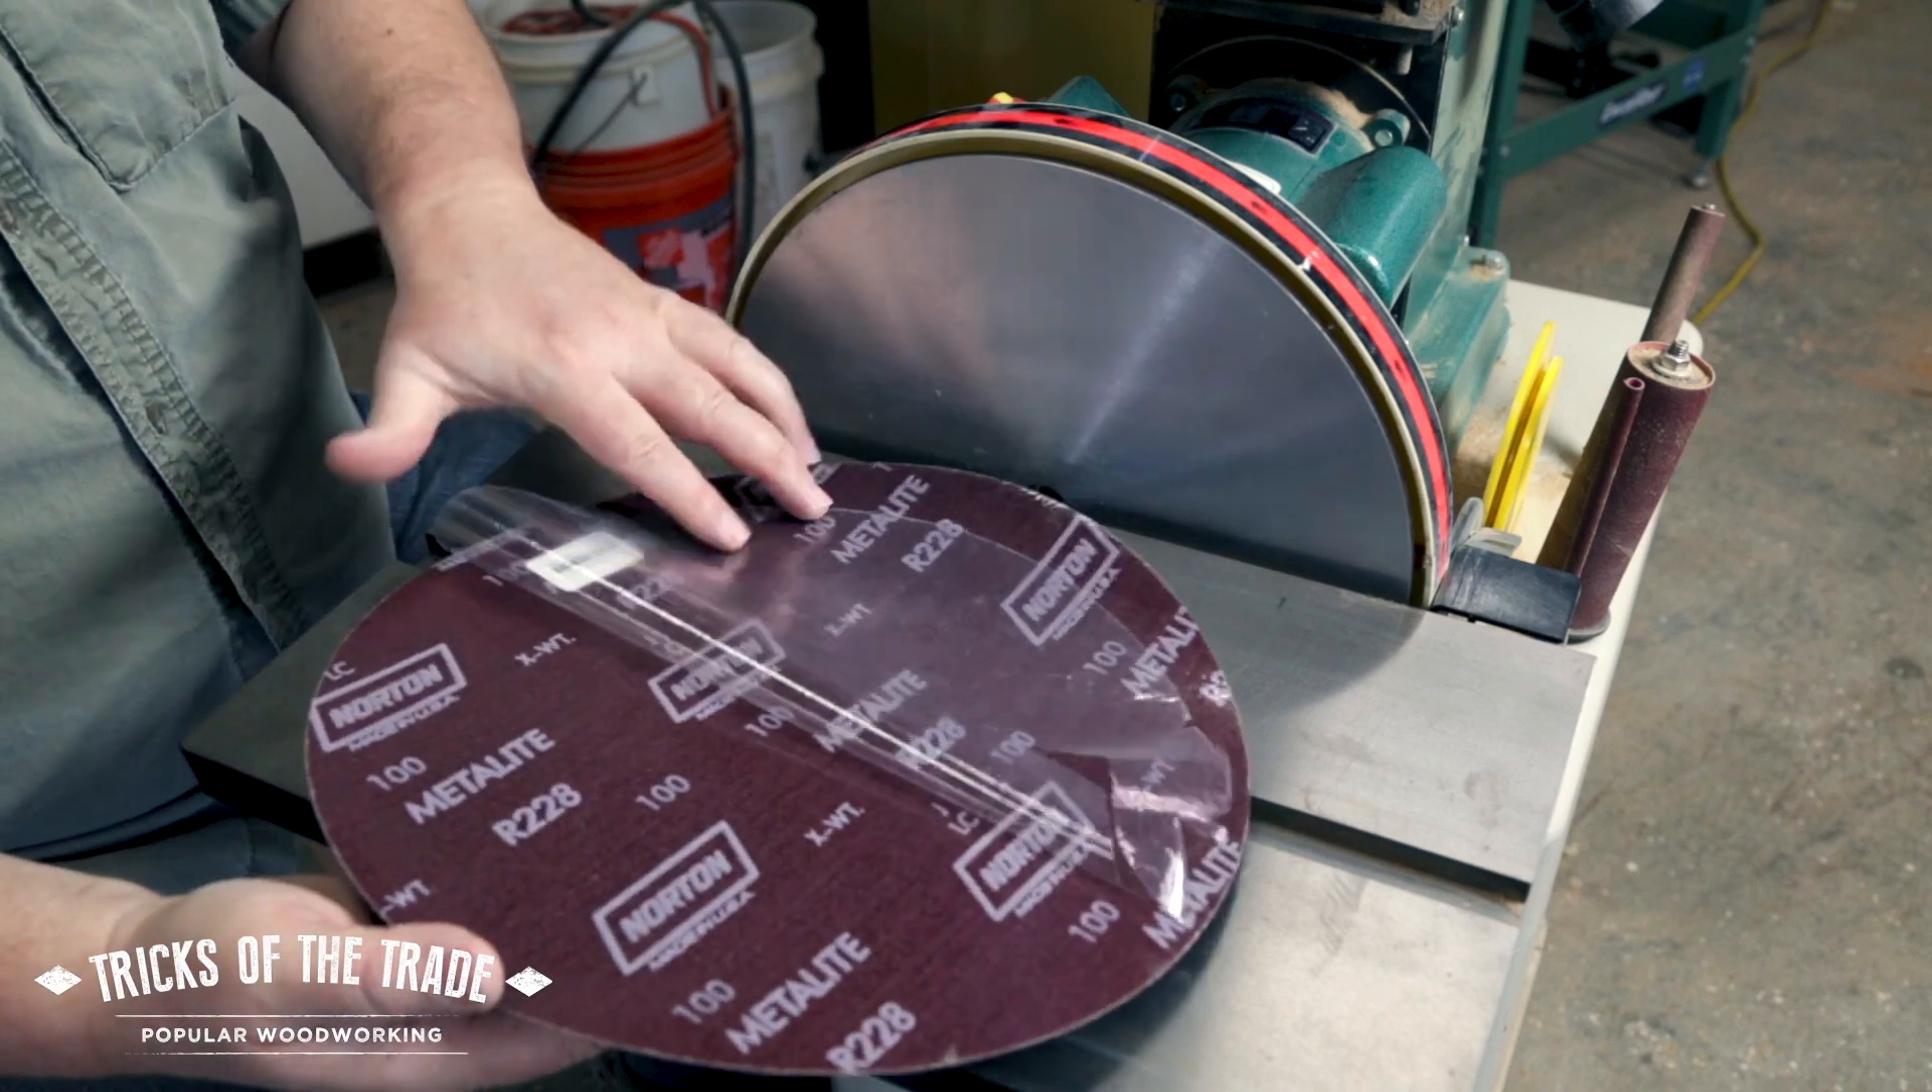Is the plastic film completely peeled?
No.